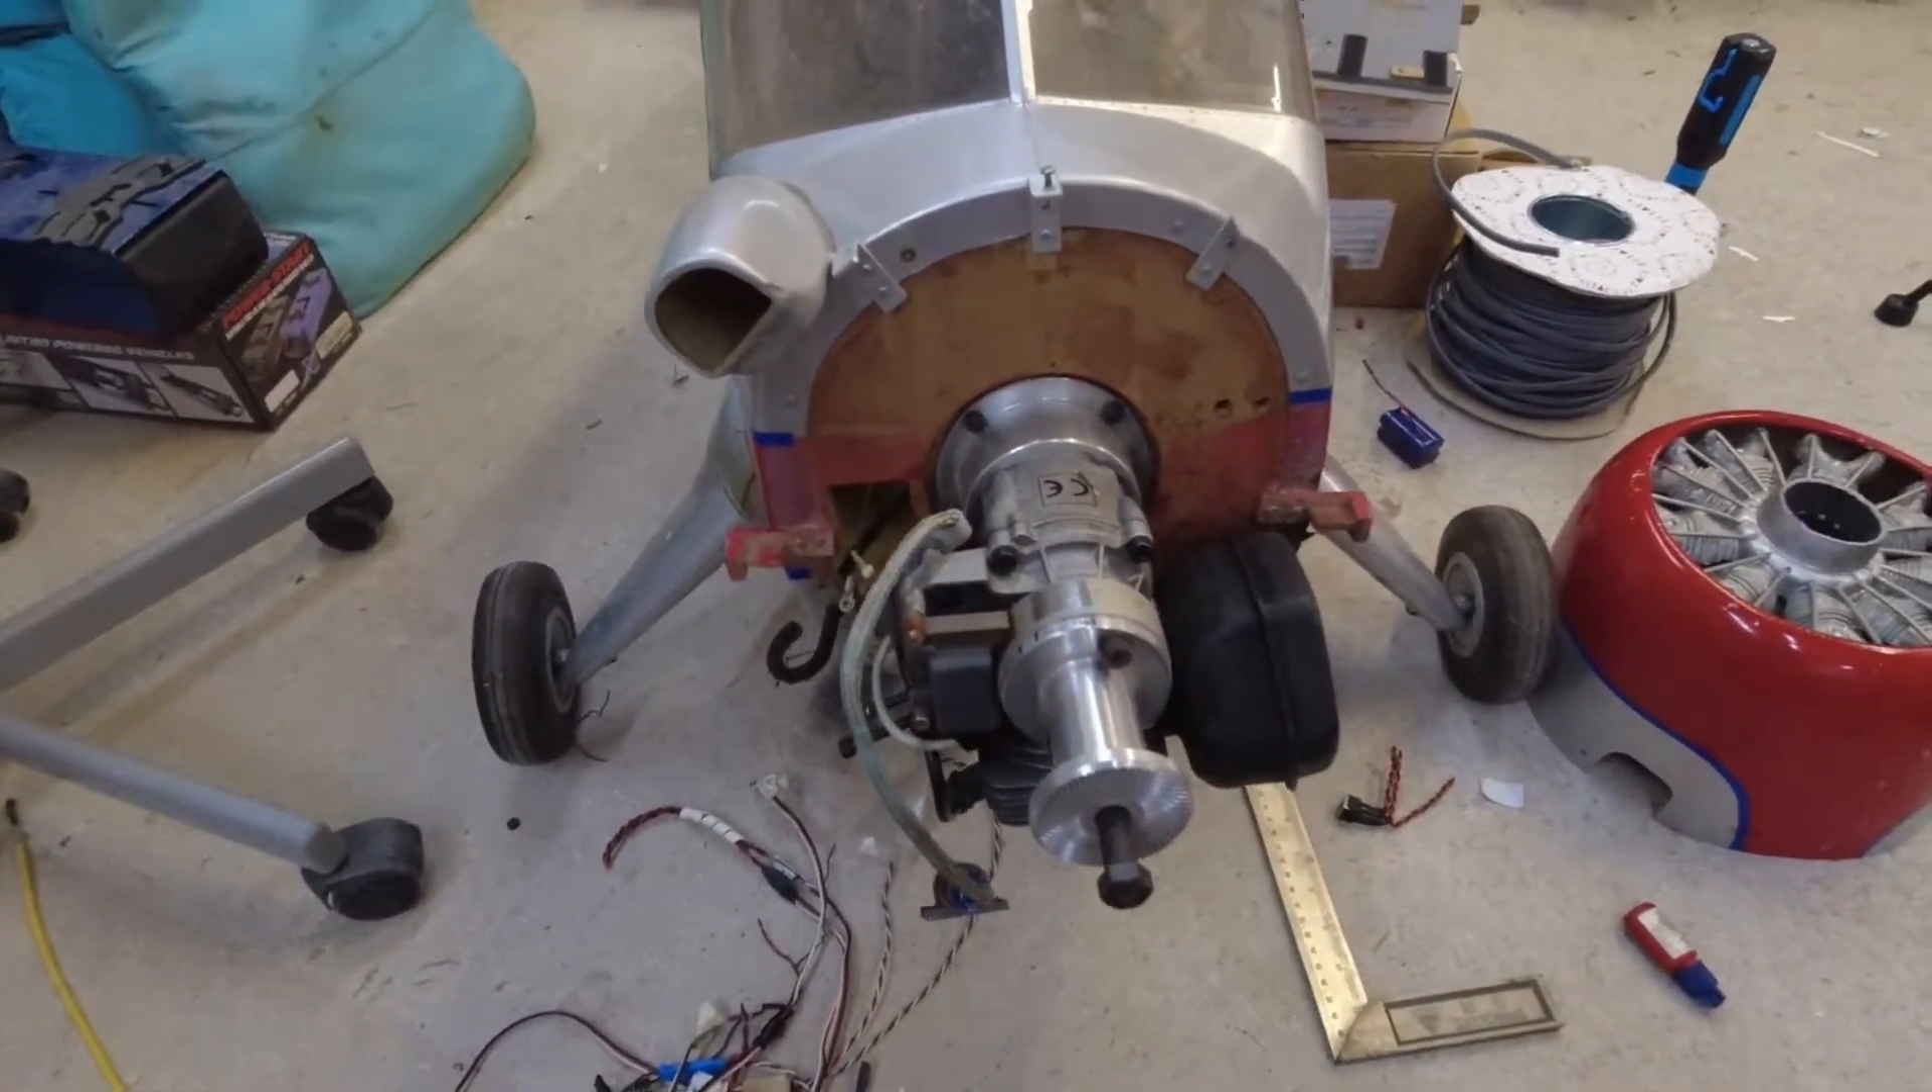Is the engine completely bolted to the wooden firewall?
Yes.